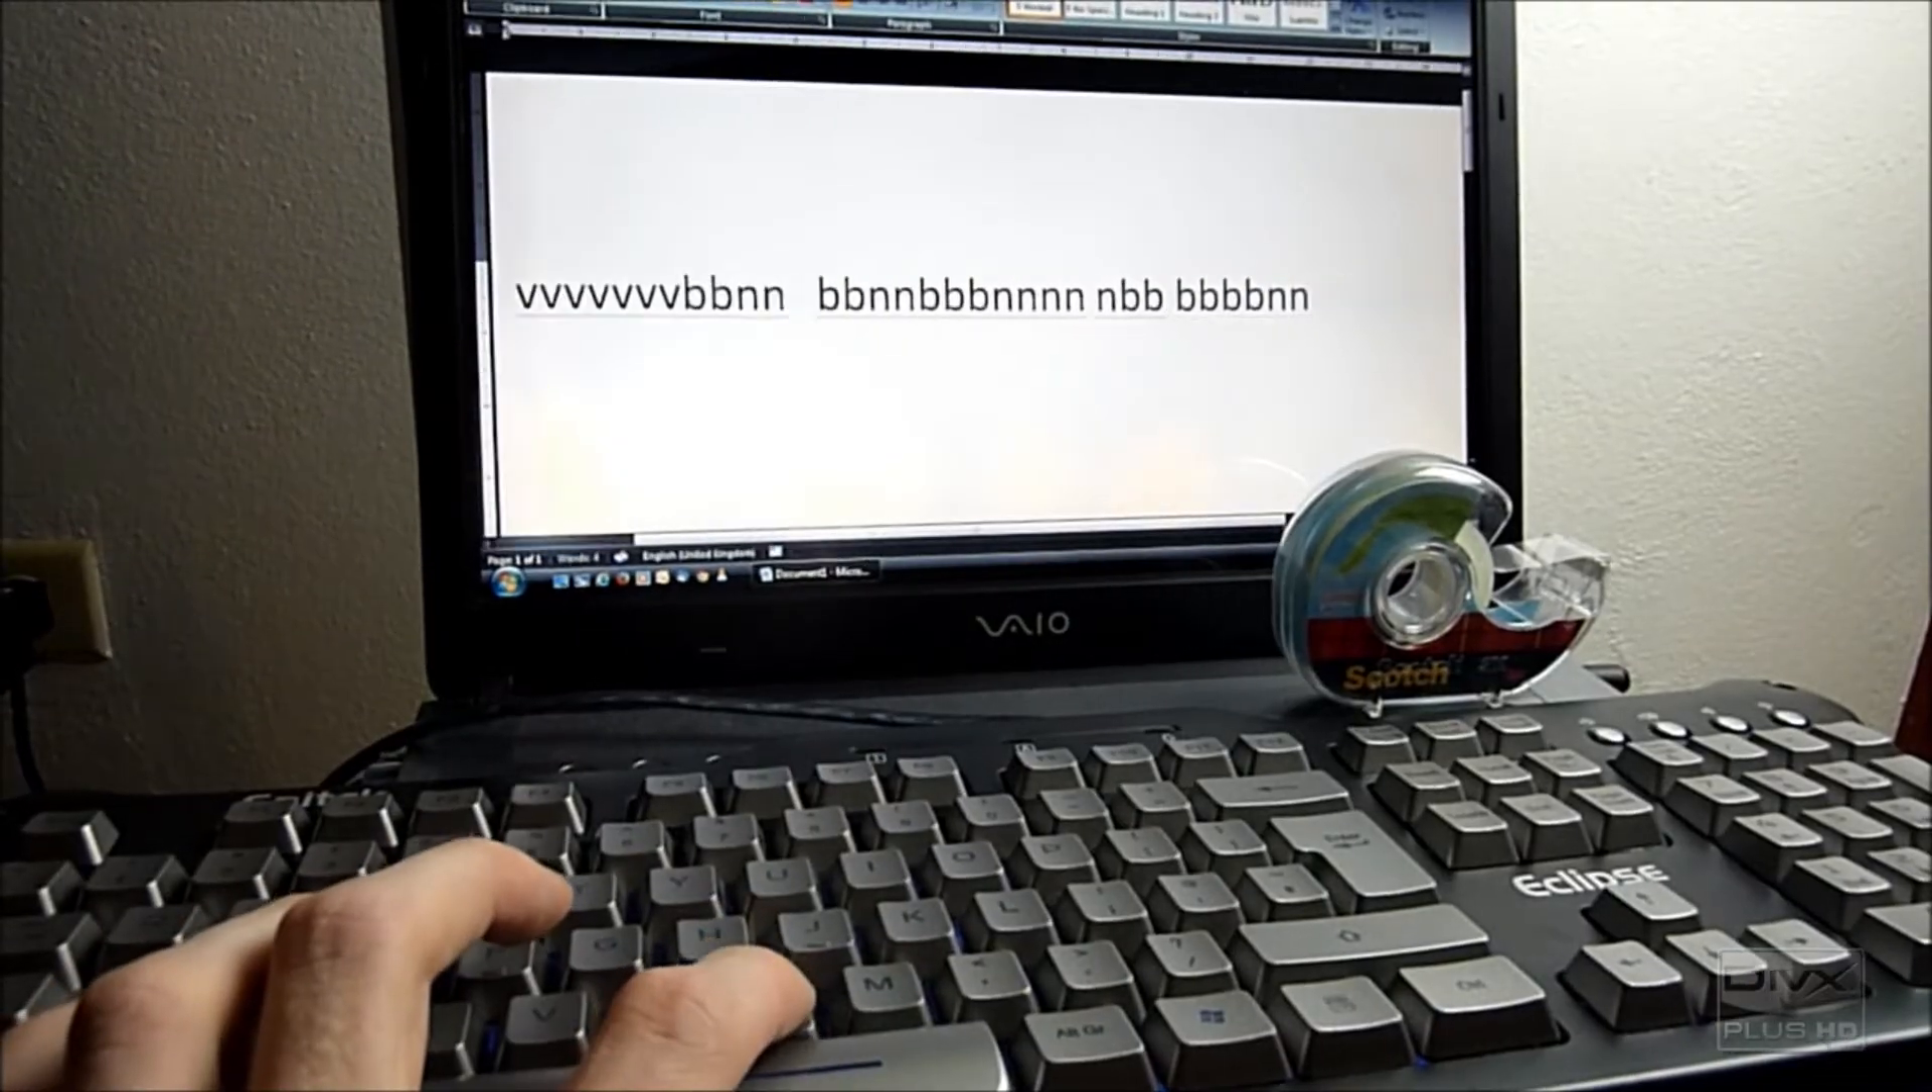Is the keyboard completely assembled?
Yes.